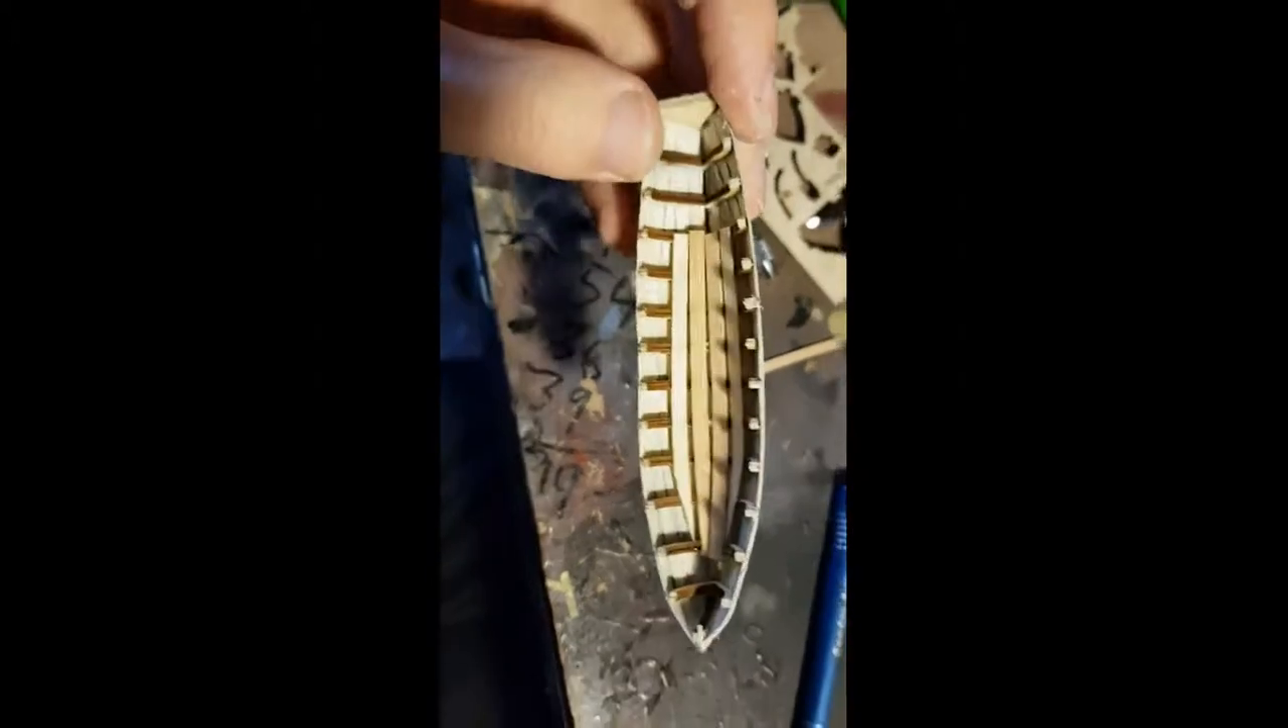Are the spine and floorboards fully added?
Yes.